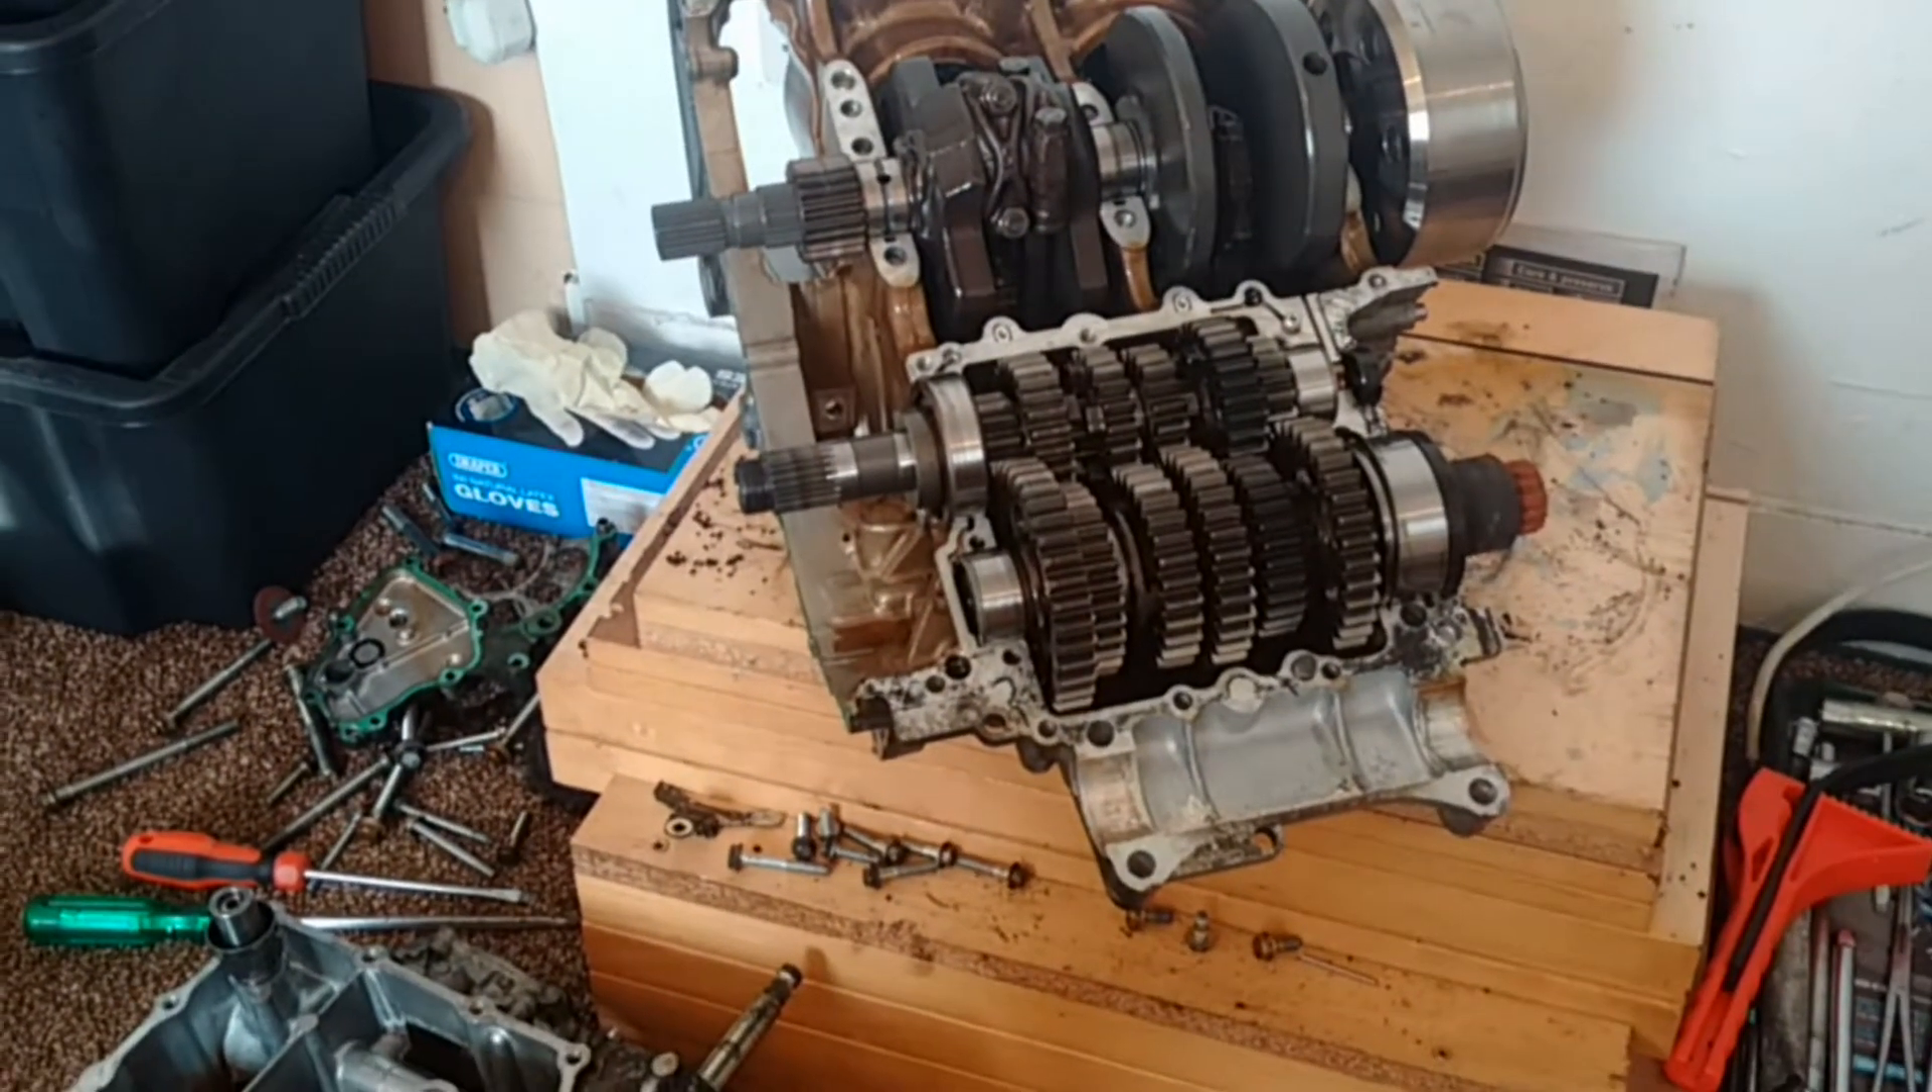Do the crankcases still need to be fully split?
No.